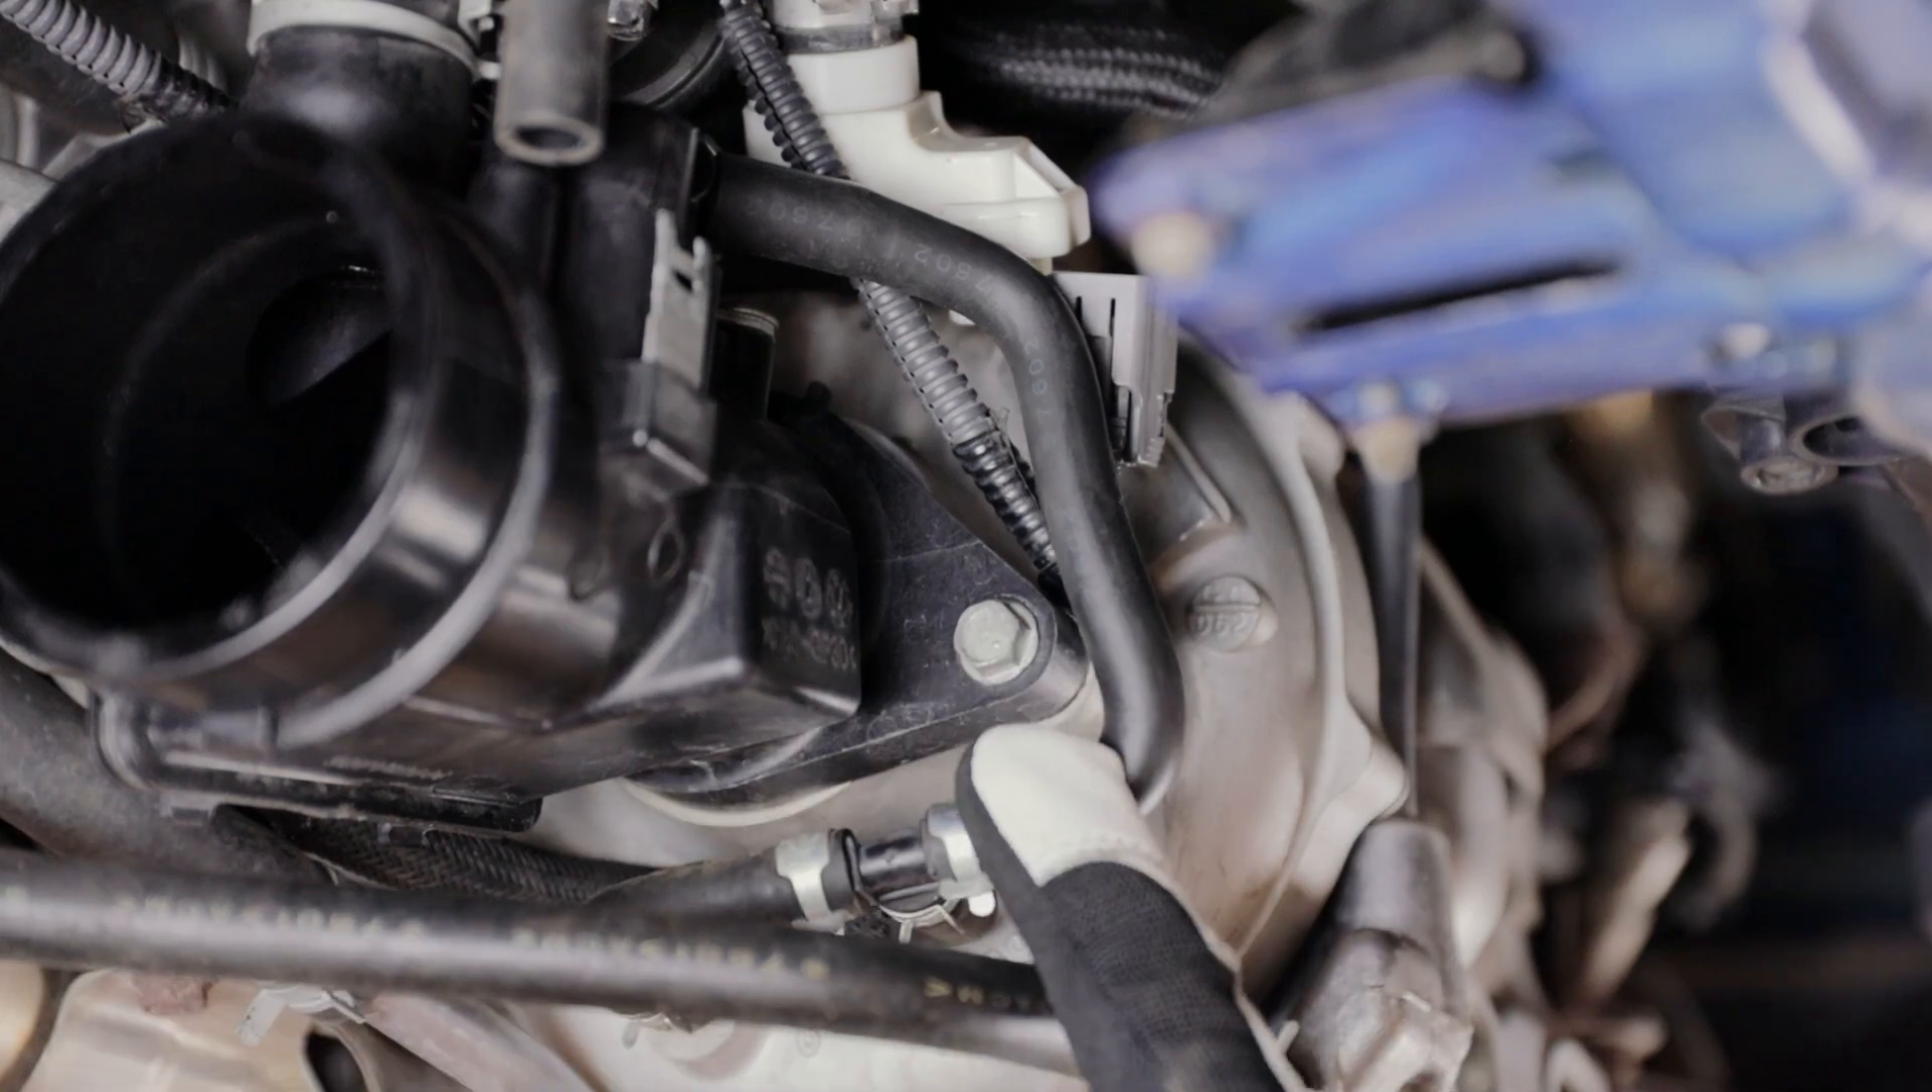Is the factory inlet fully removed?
No.